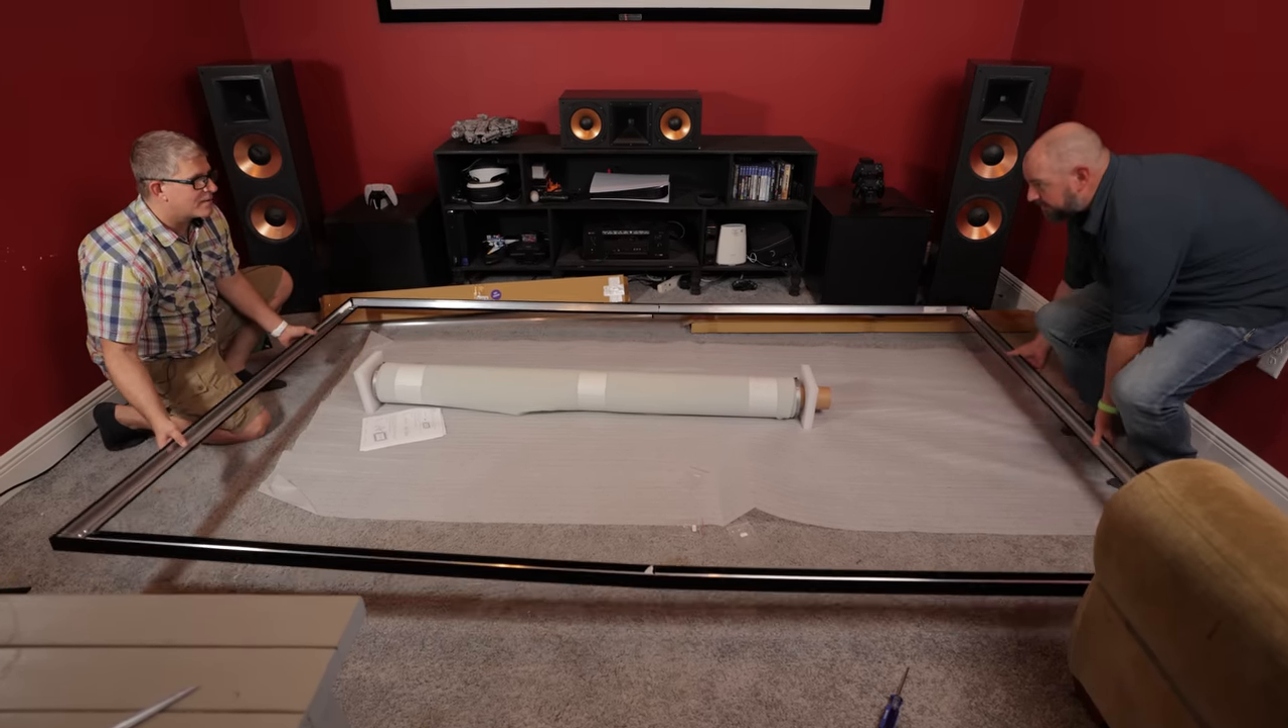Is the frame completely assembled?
Yes.